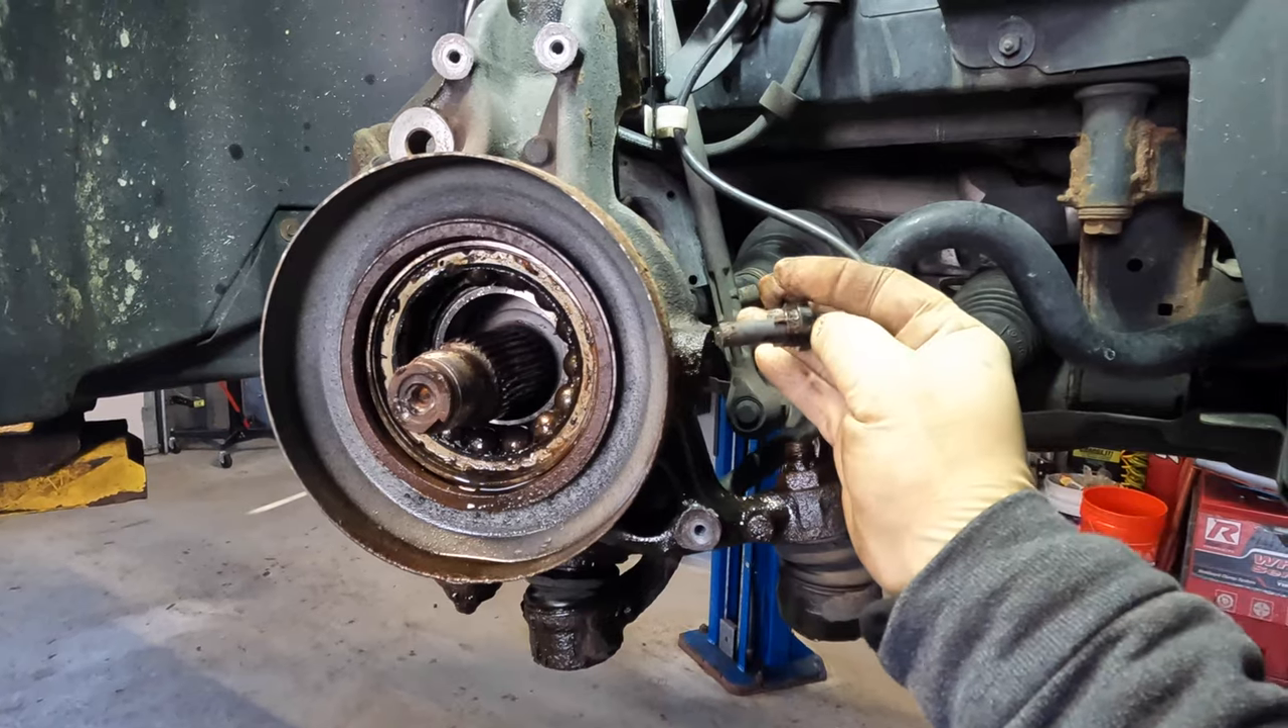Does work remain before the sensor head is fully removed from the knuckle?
No.